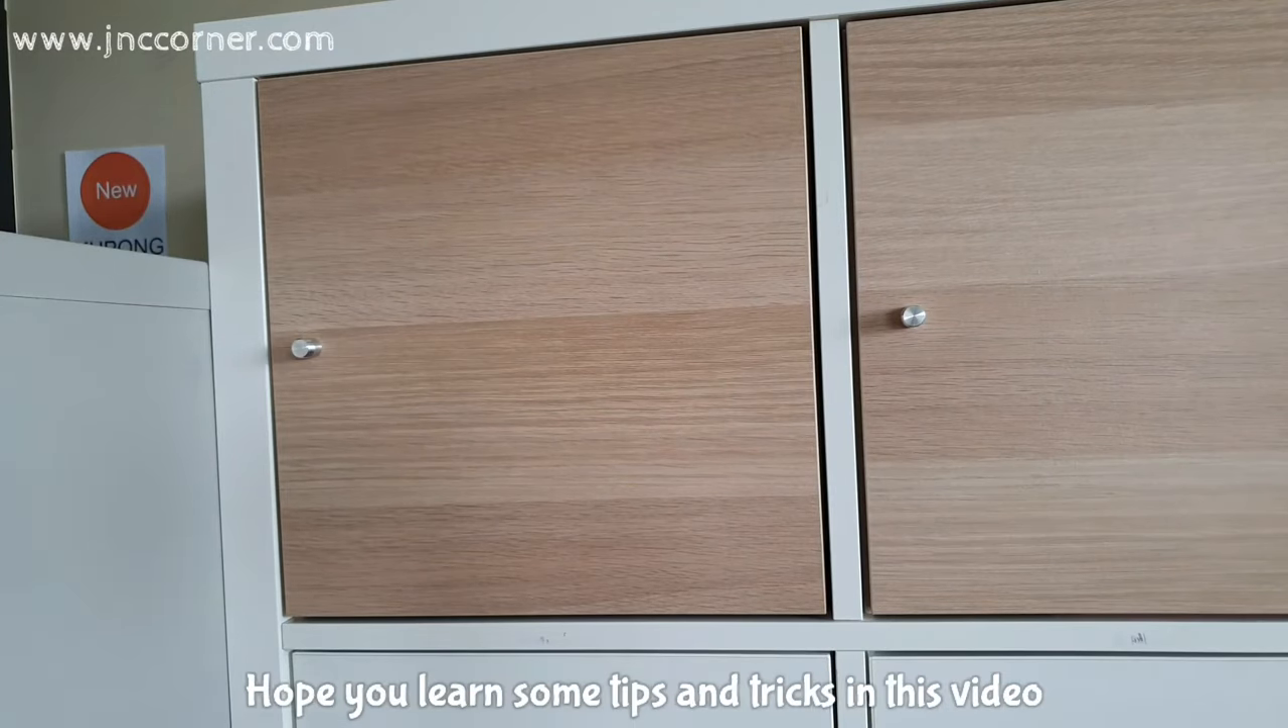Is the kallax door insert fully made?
Yes.